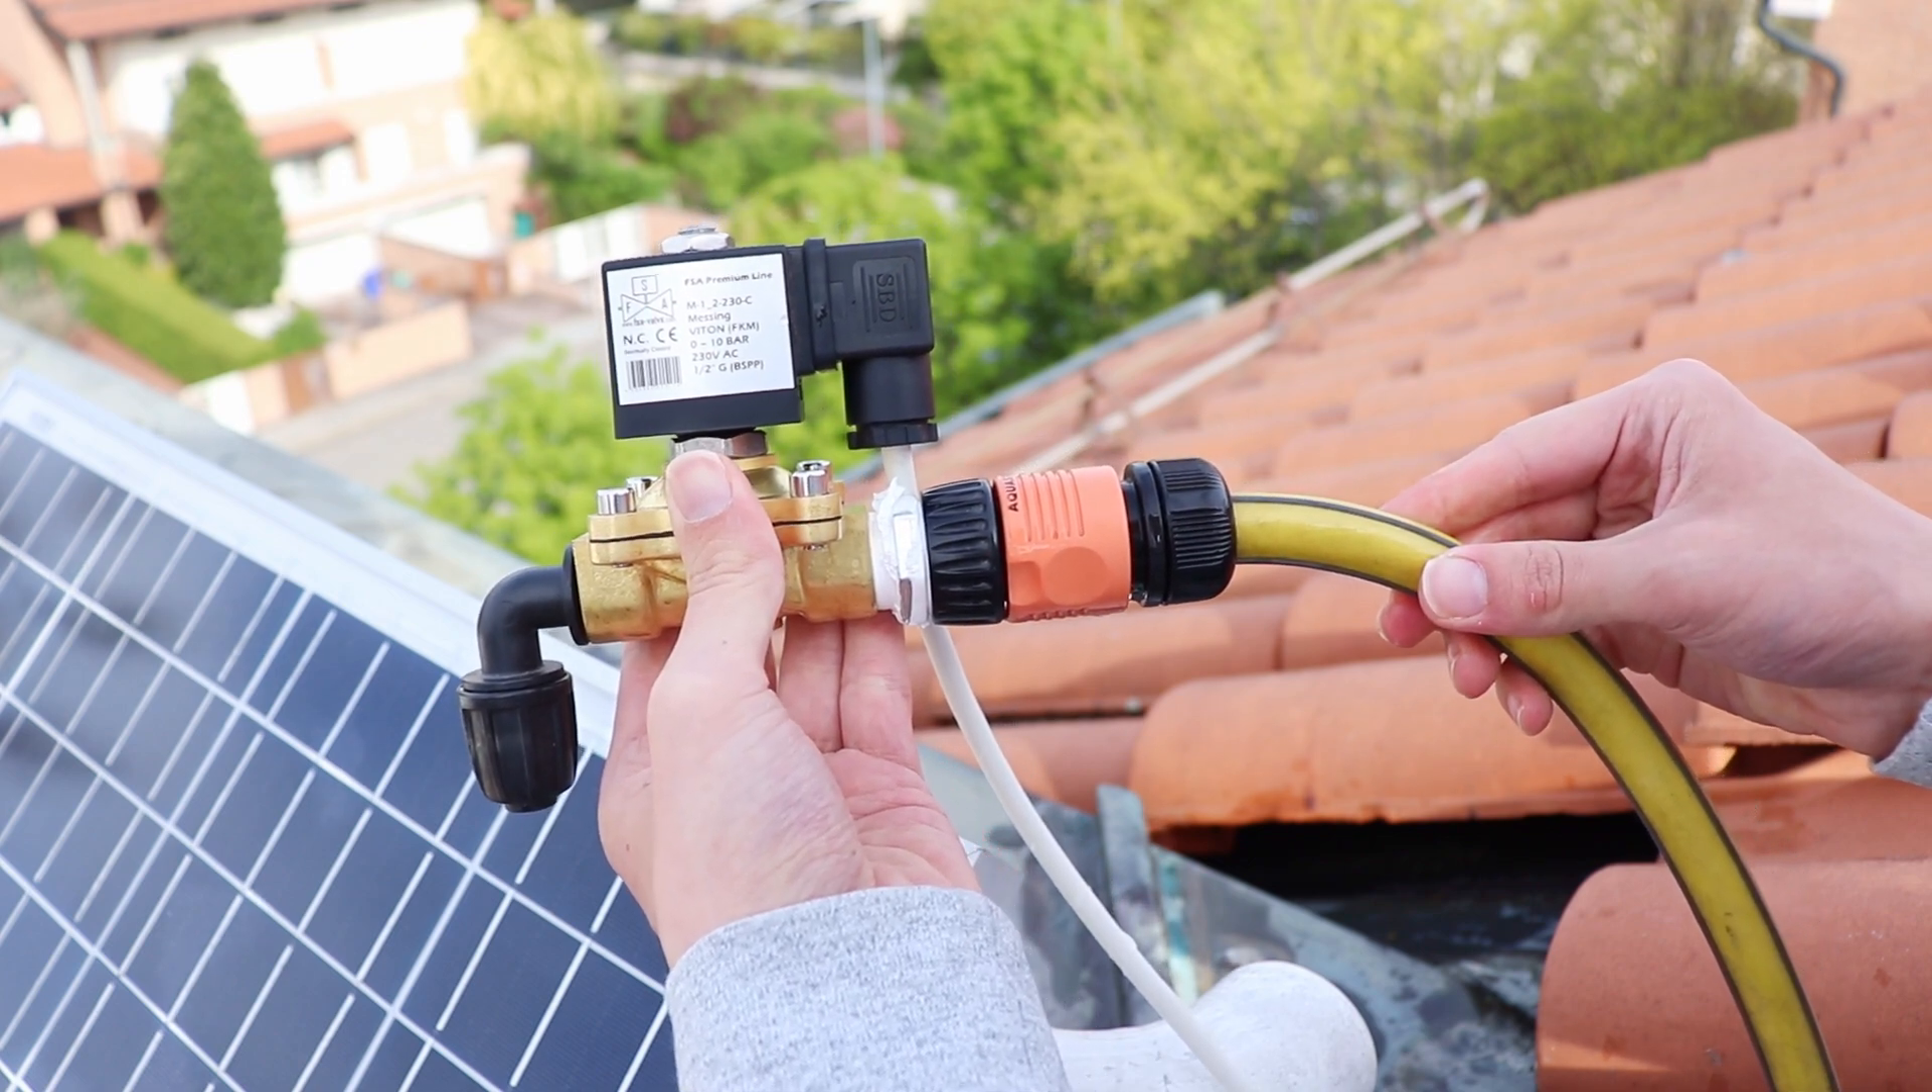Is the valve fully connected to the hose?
Yes.